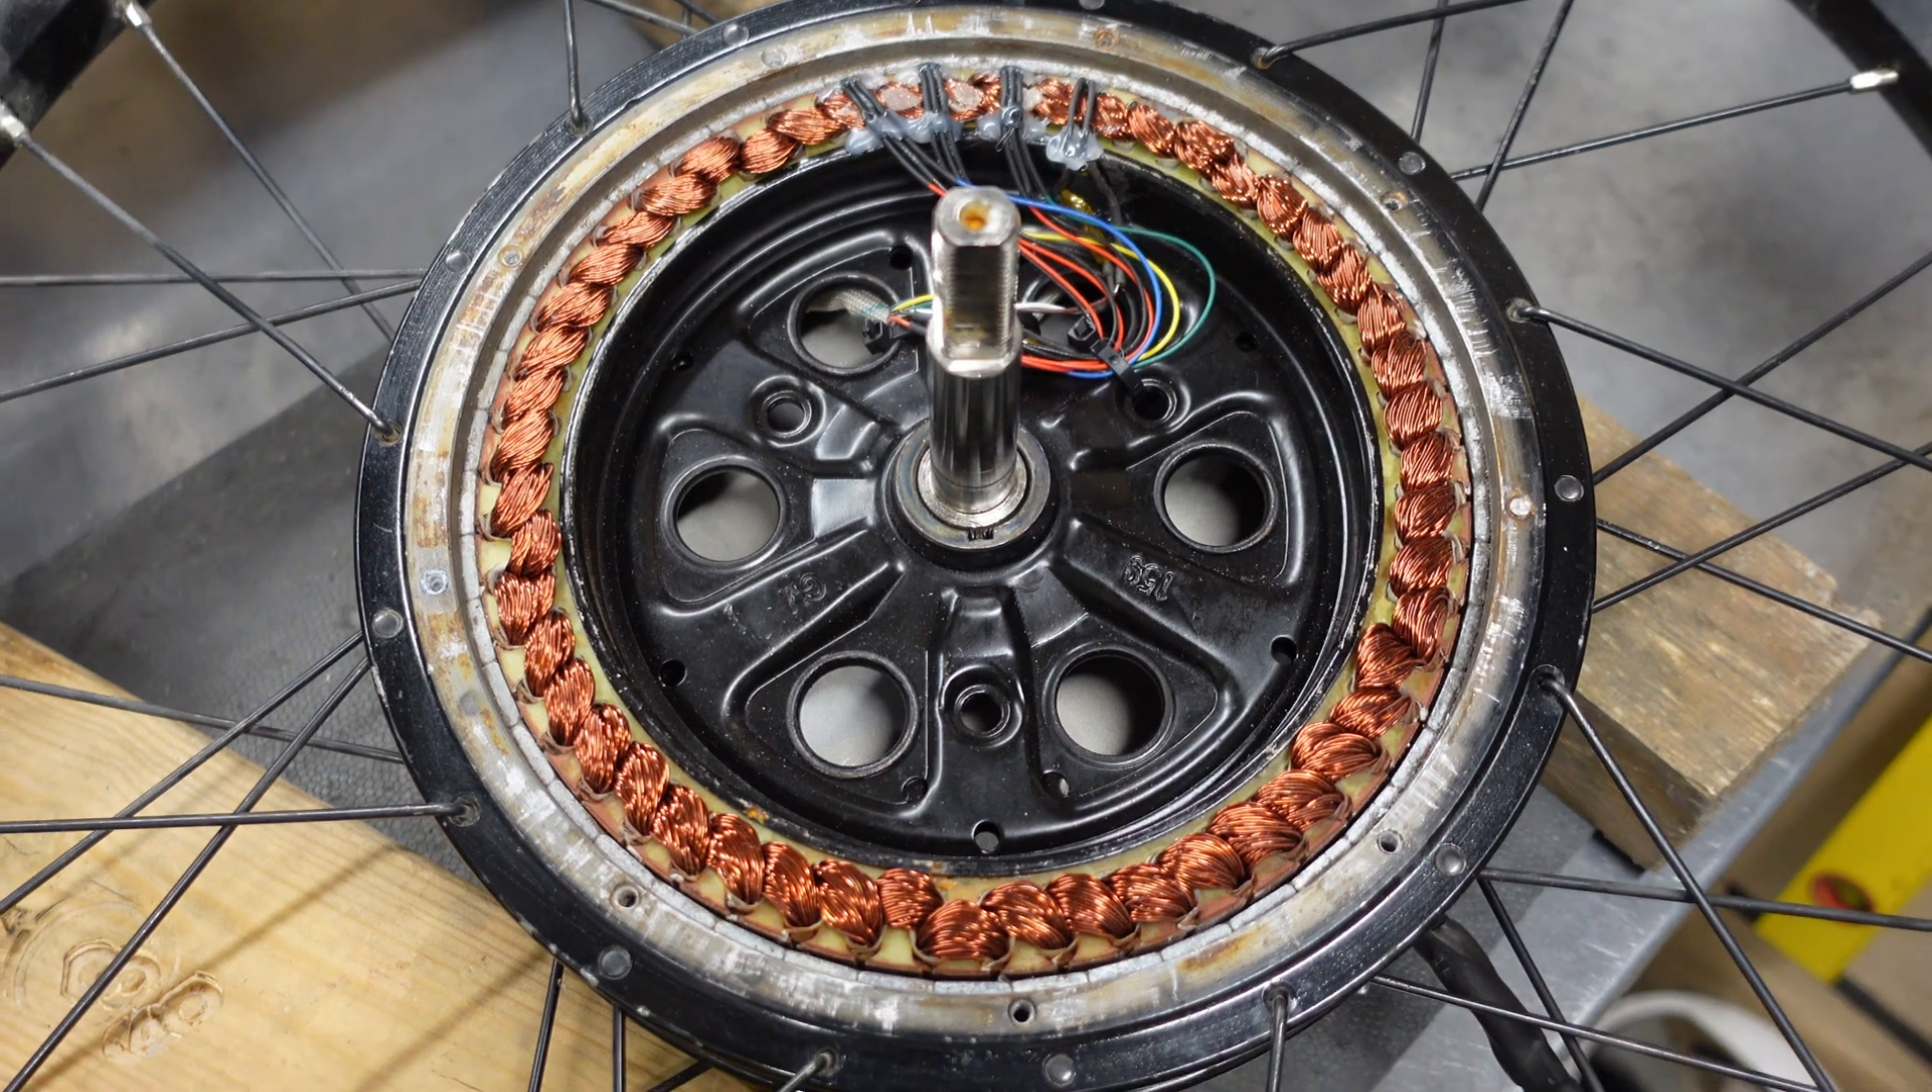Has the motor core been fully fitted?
Yes.